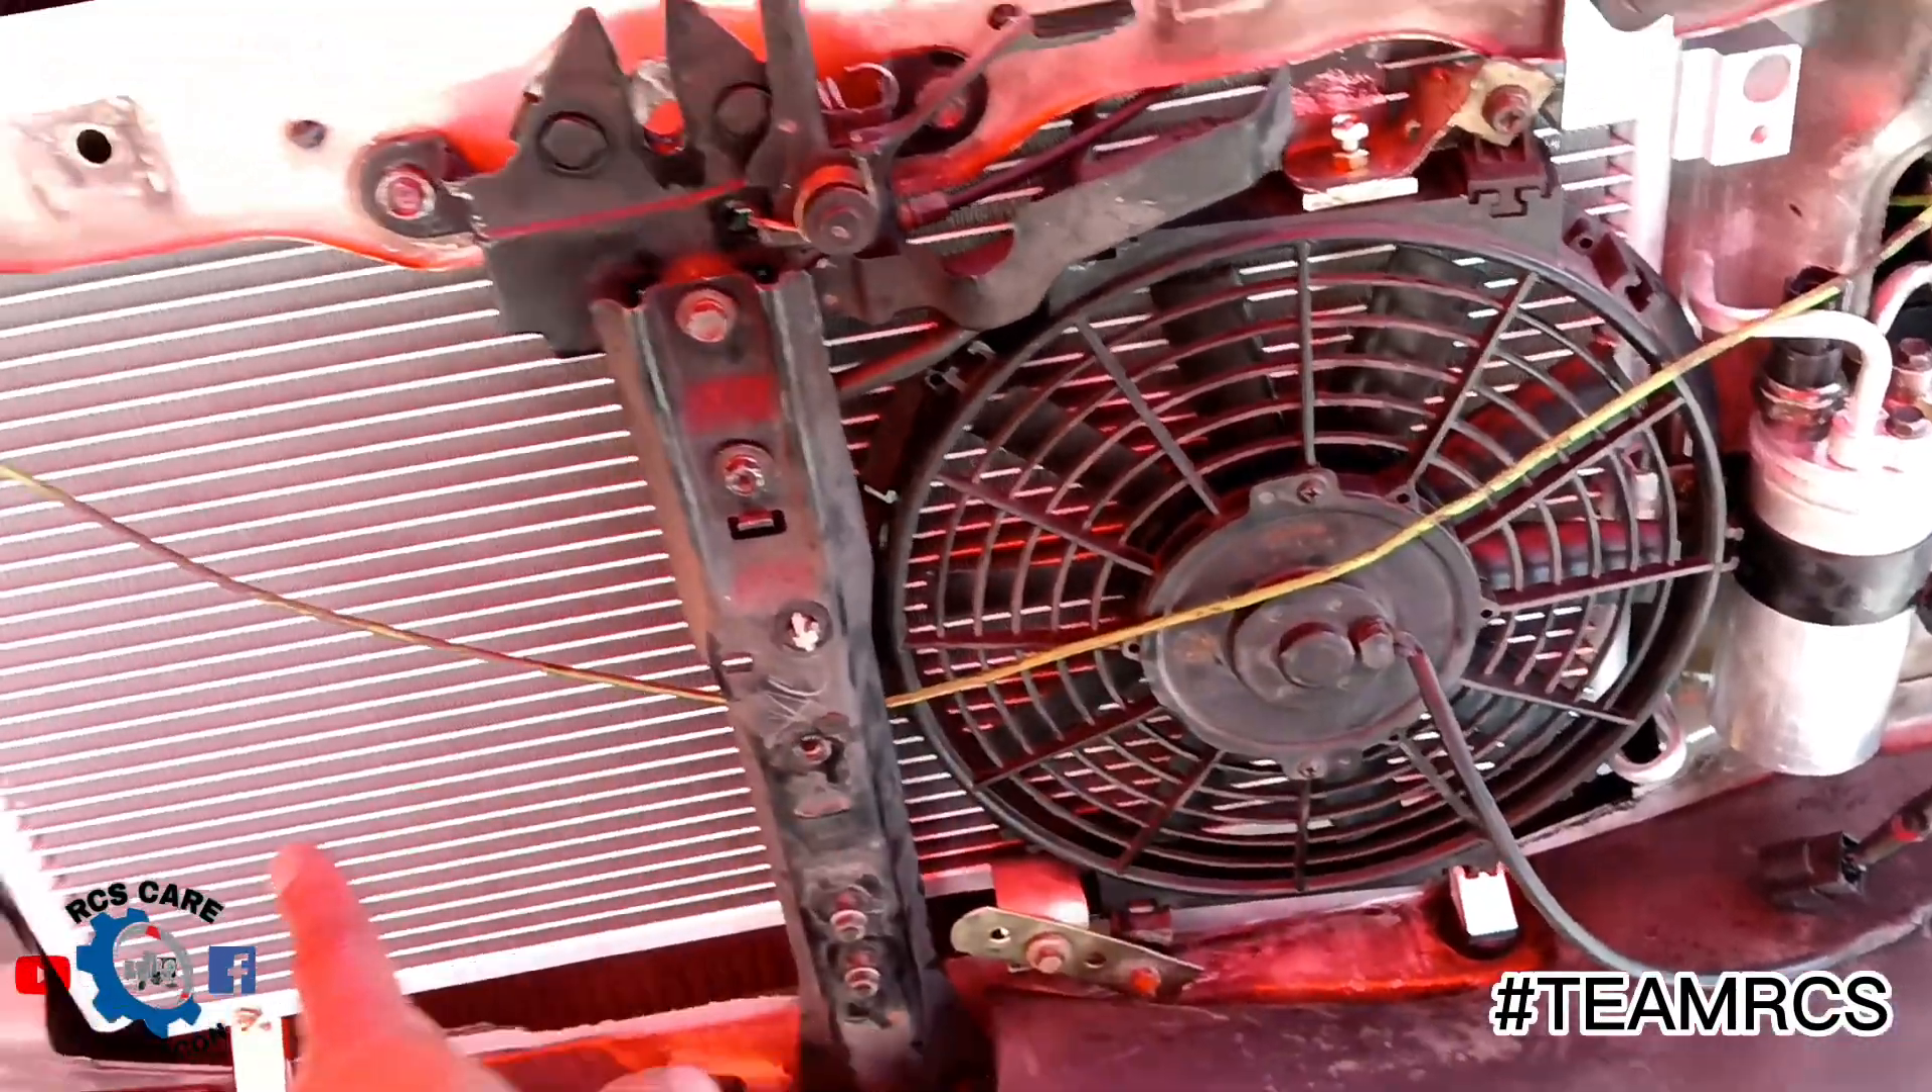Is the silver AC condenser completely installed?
Yes.